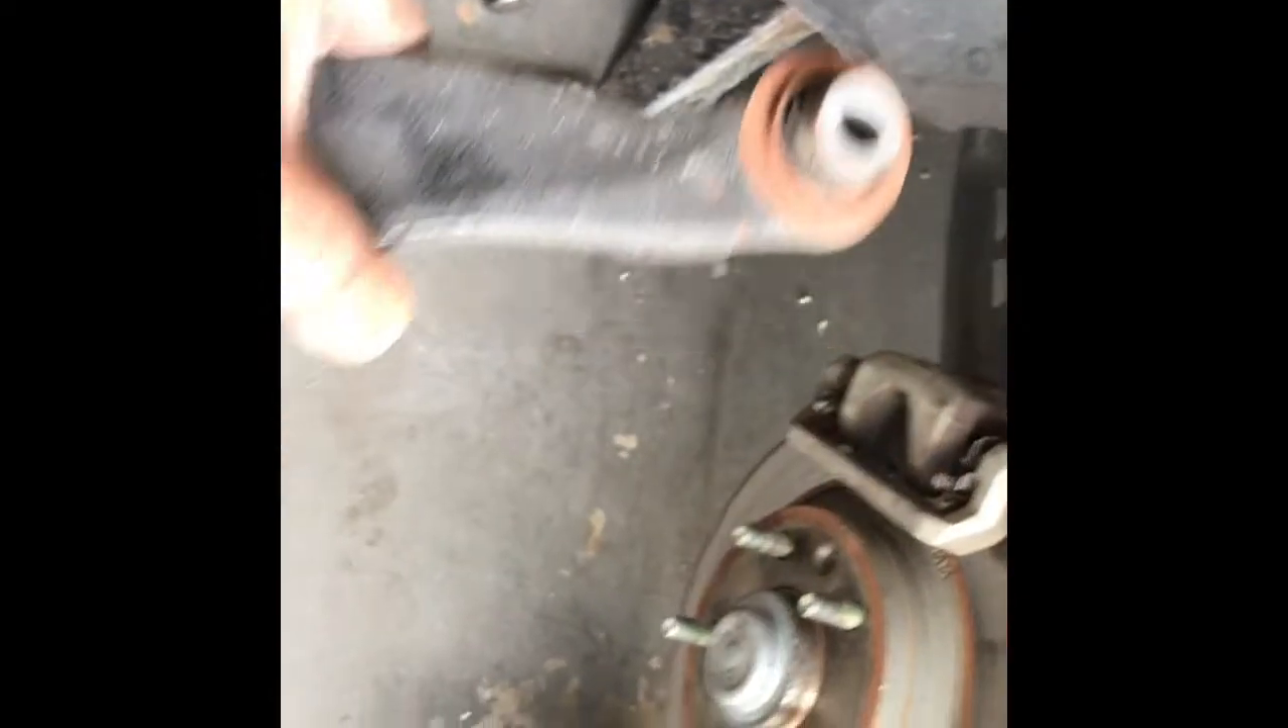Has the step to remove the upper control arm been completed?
Yes.